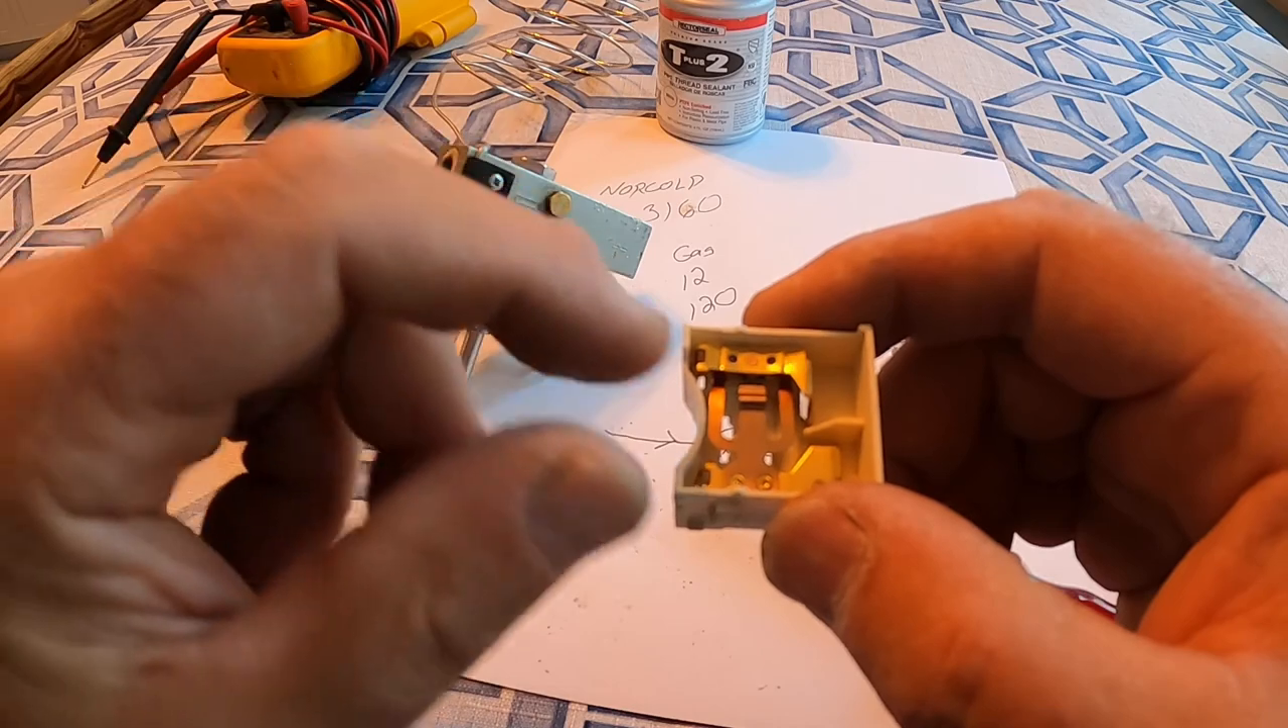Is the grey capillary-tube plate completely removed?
Yes.